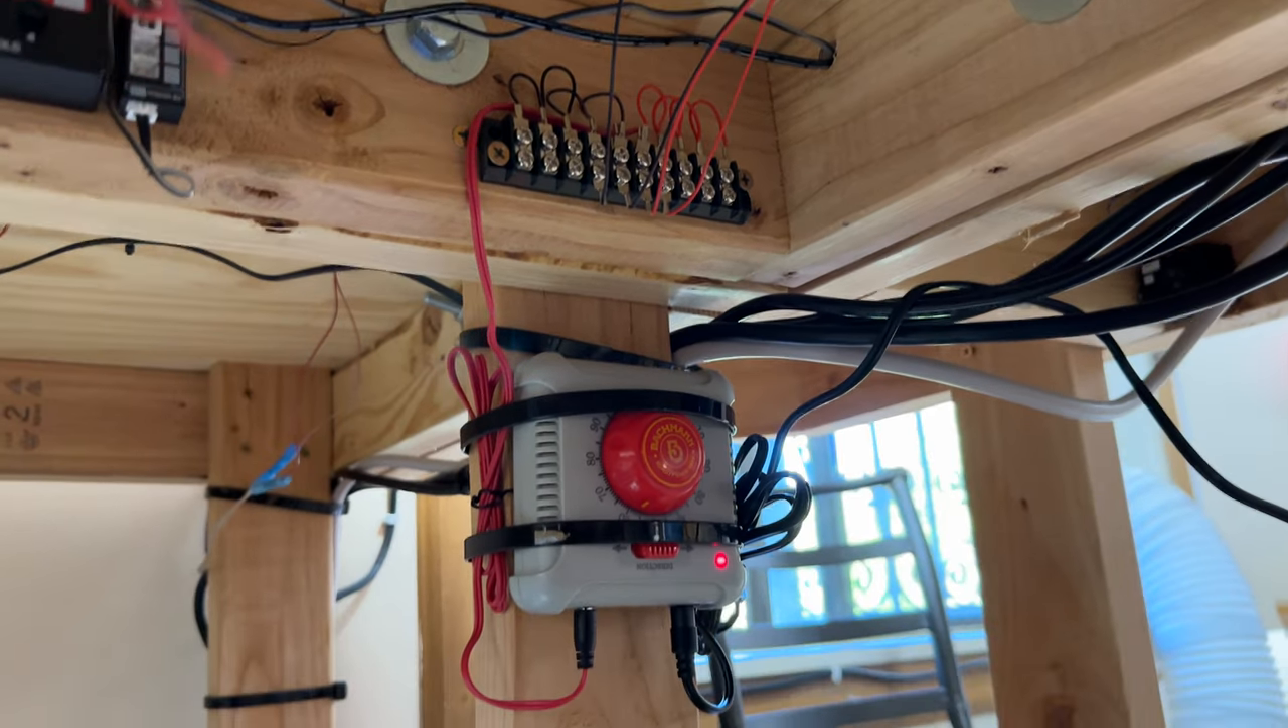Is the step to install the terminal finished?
Yes.